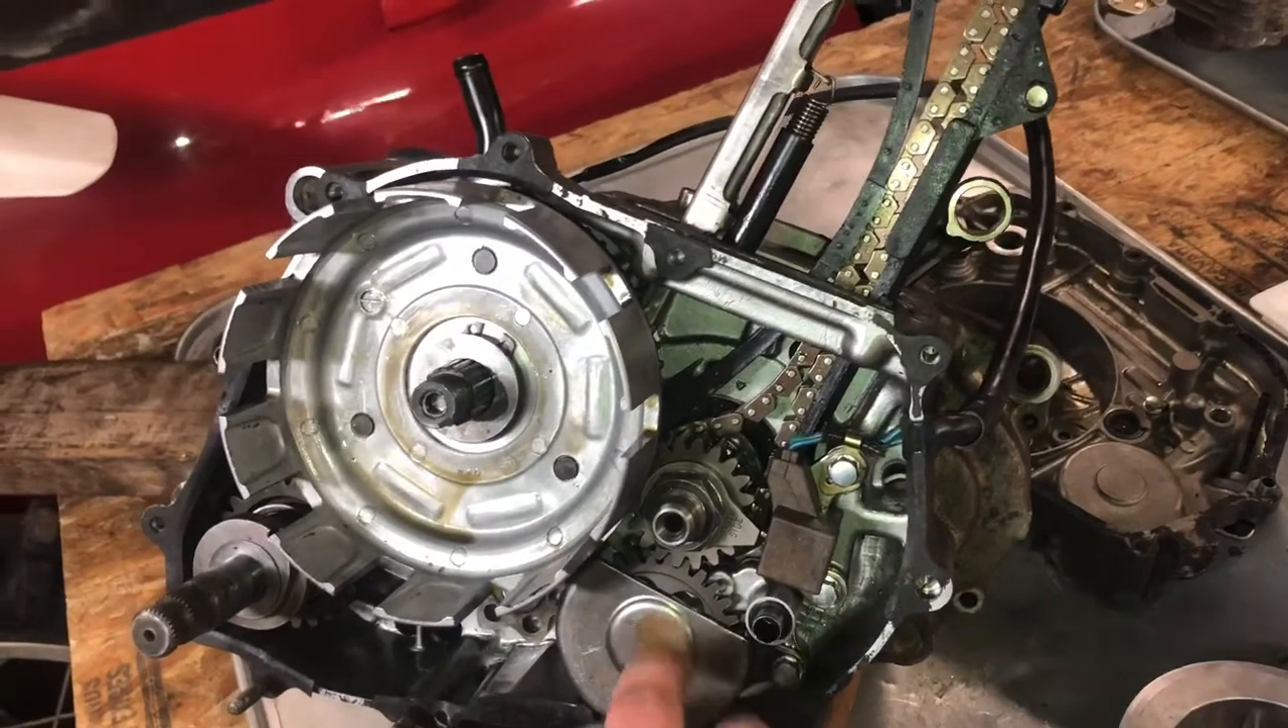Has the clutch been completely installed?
No.